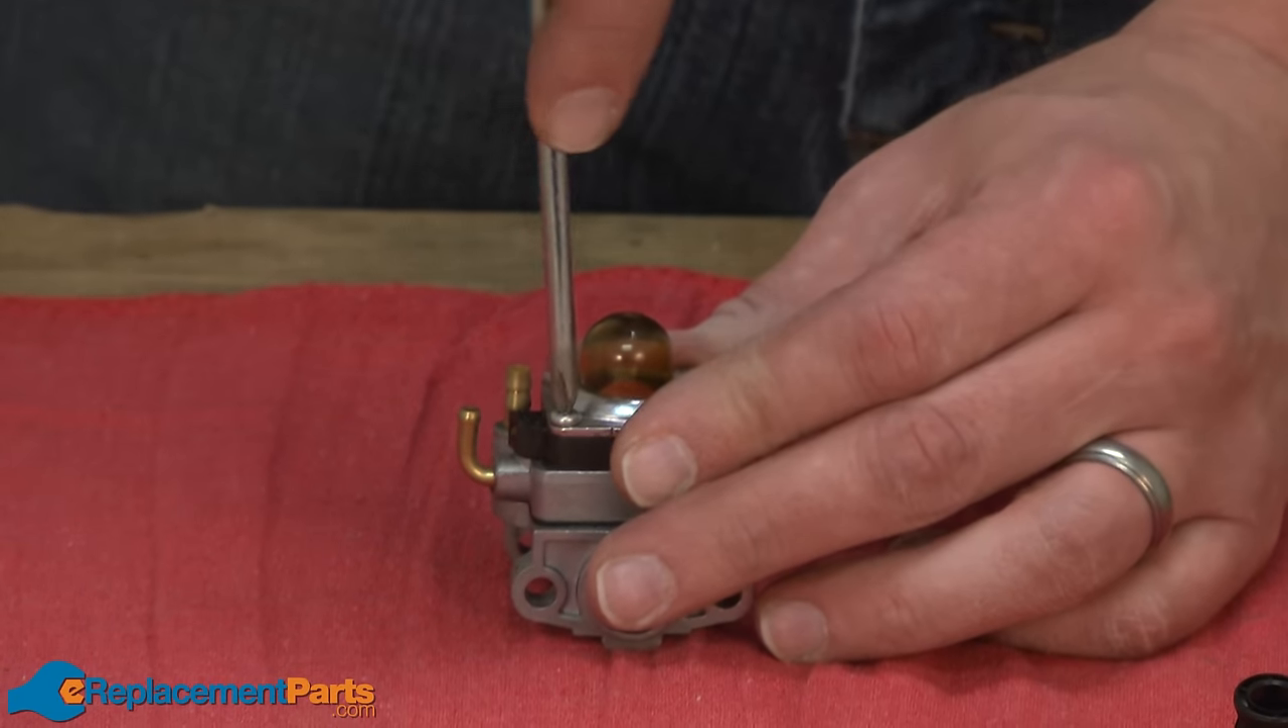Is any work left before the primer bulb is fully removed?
Yes.